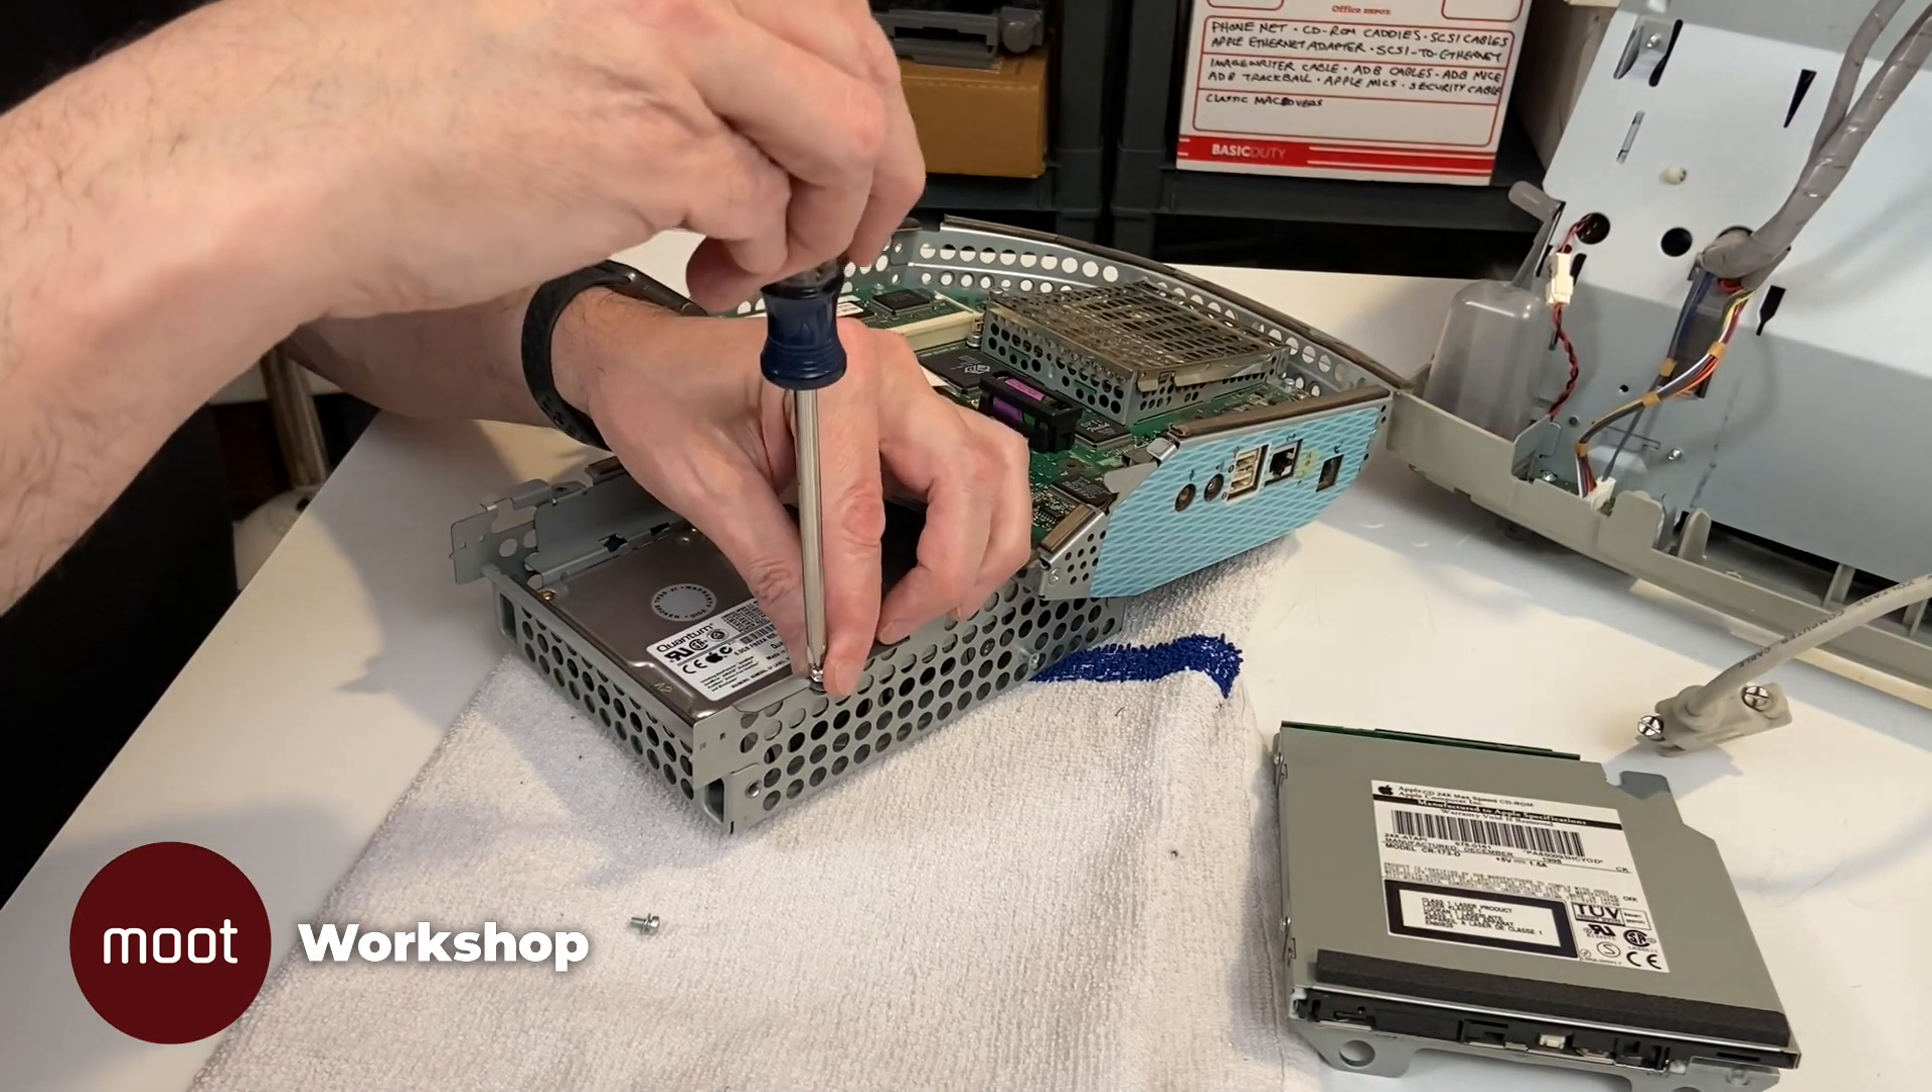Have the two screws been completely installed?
No.